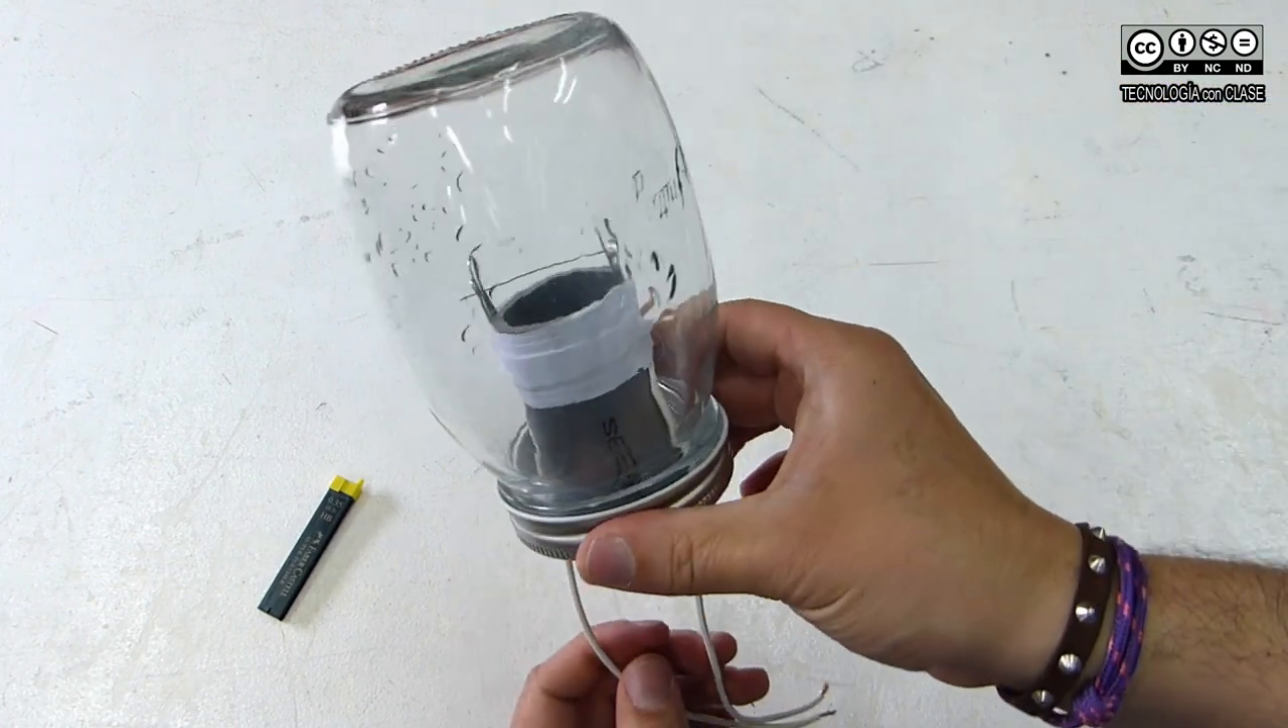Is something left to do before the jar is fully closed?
No.